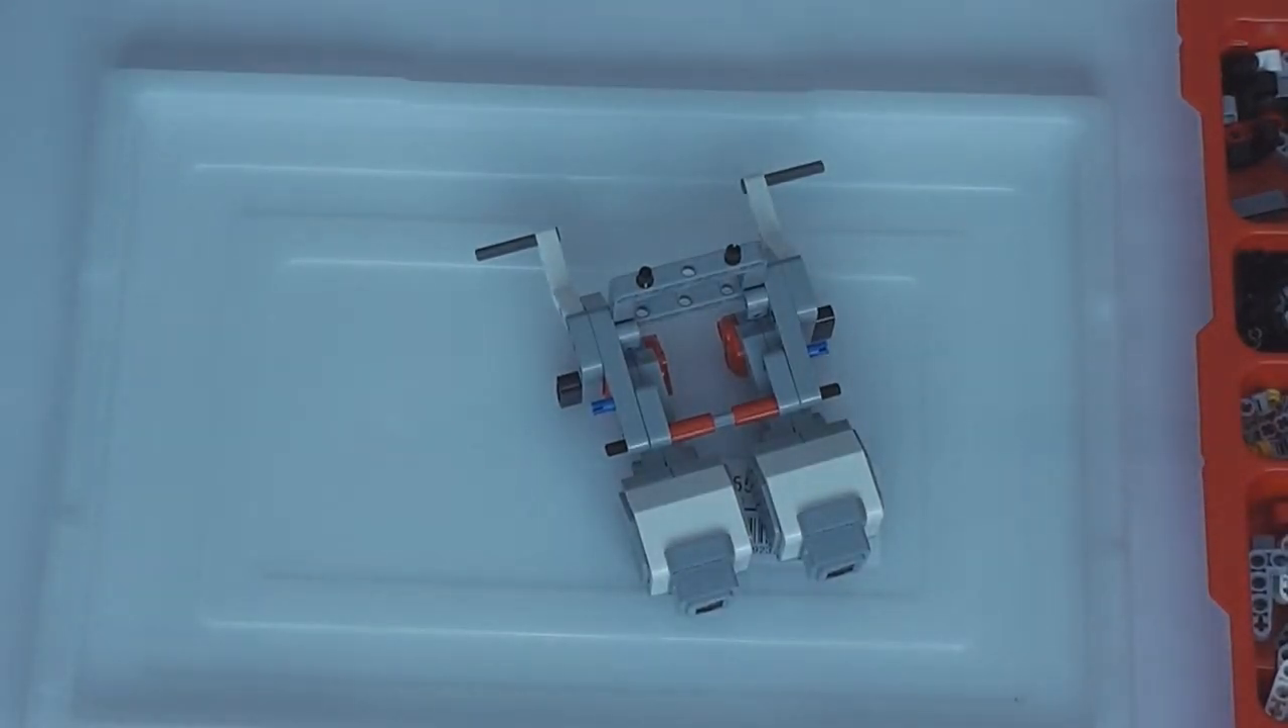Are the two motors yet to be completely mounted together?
No.